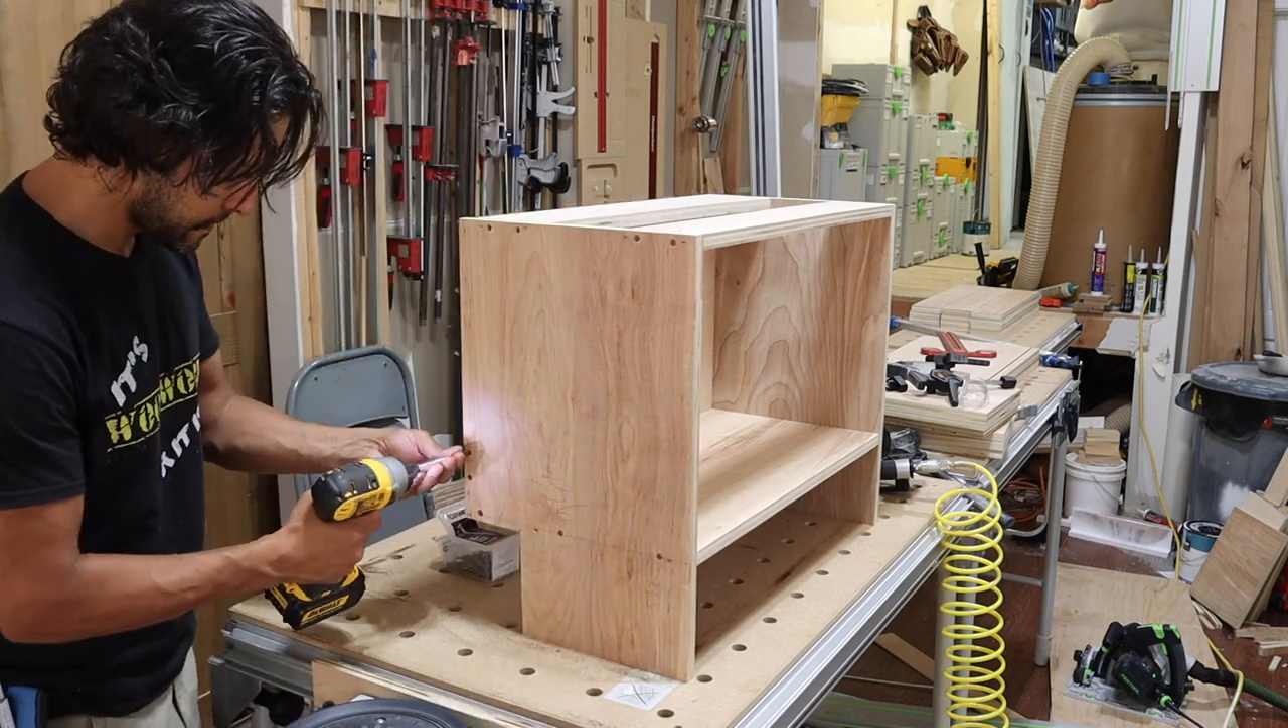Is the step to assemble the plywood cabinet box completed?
No.